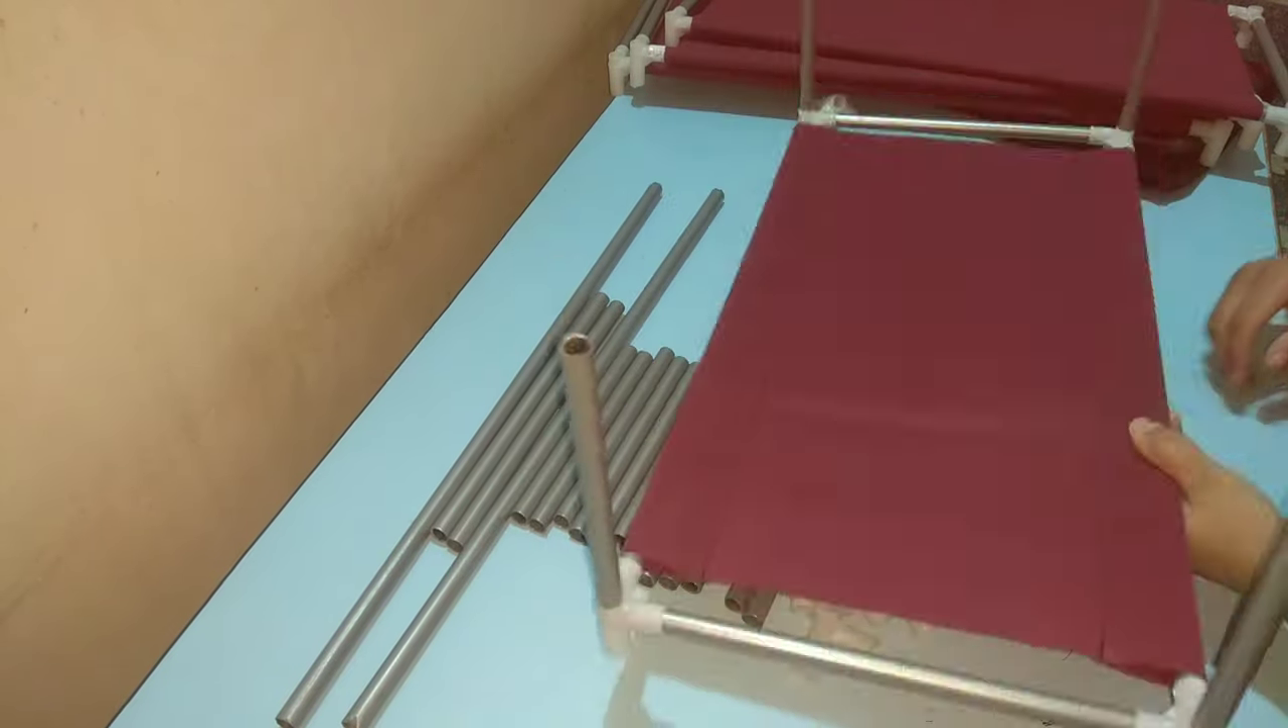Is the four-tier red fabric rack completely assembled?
No.